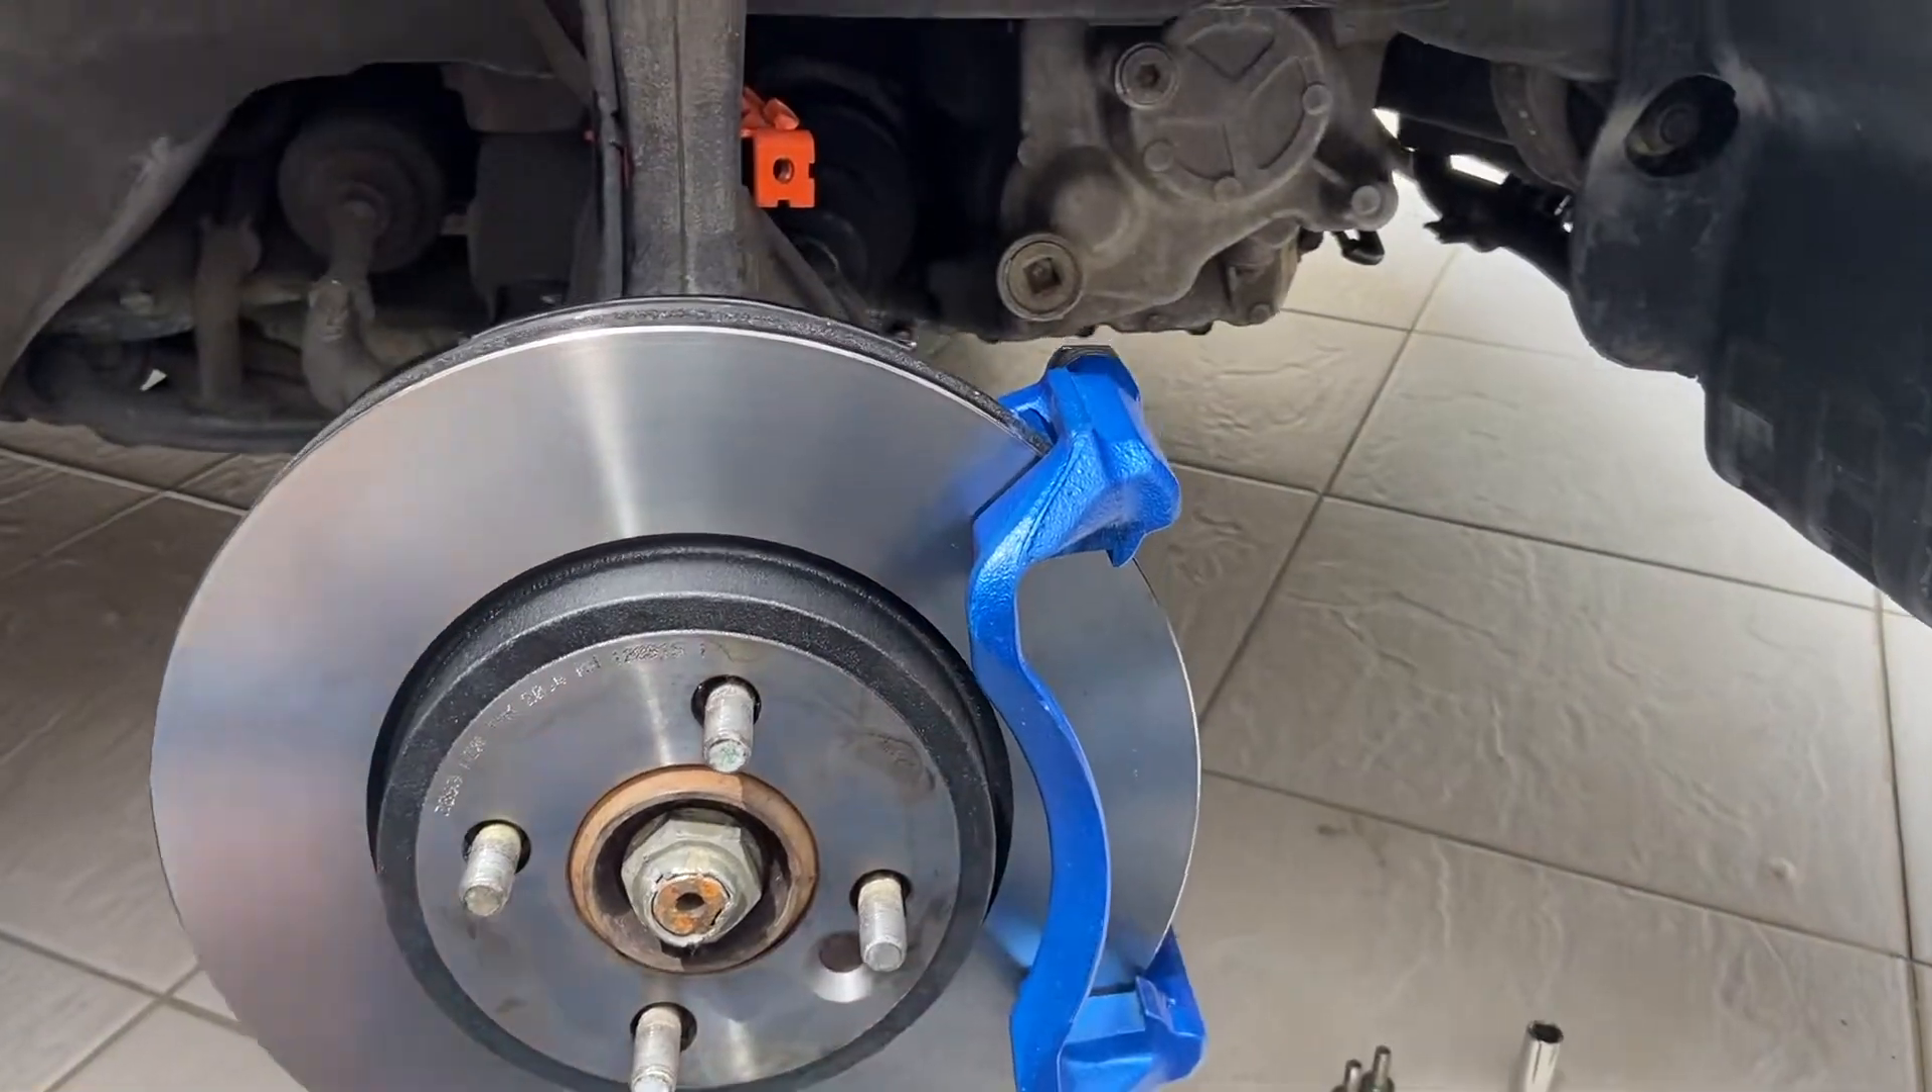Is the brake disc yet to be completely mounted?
No.